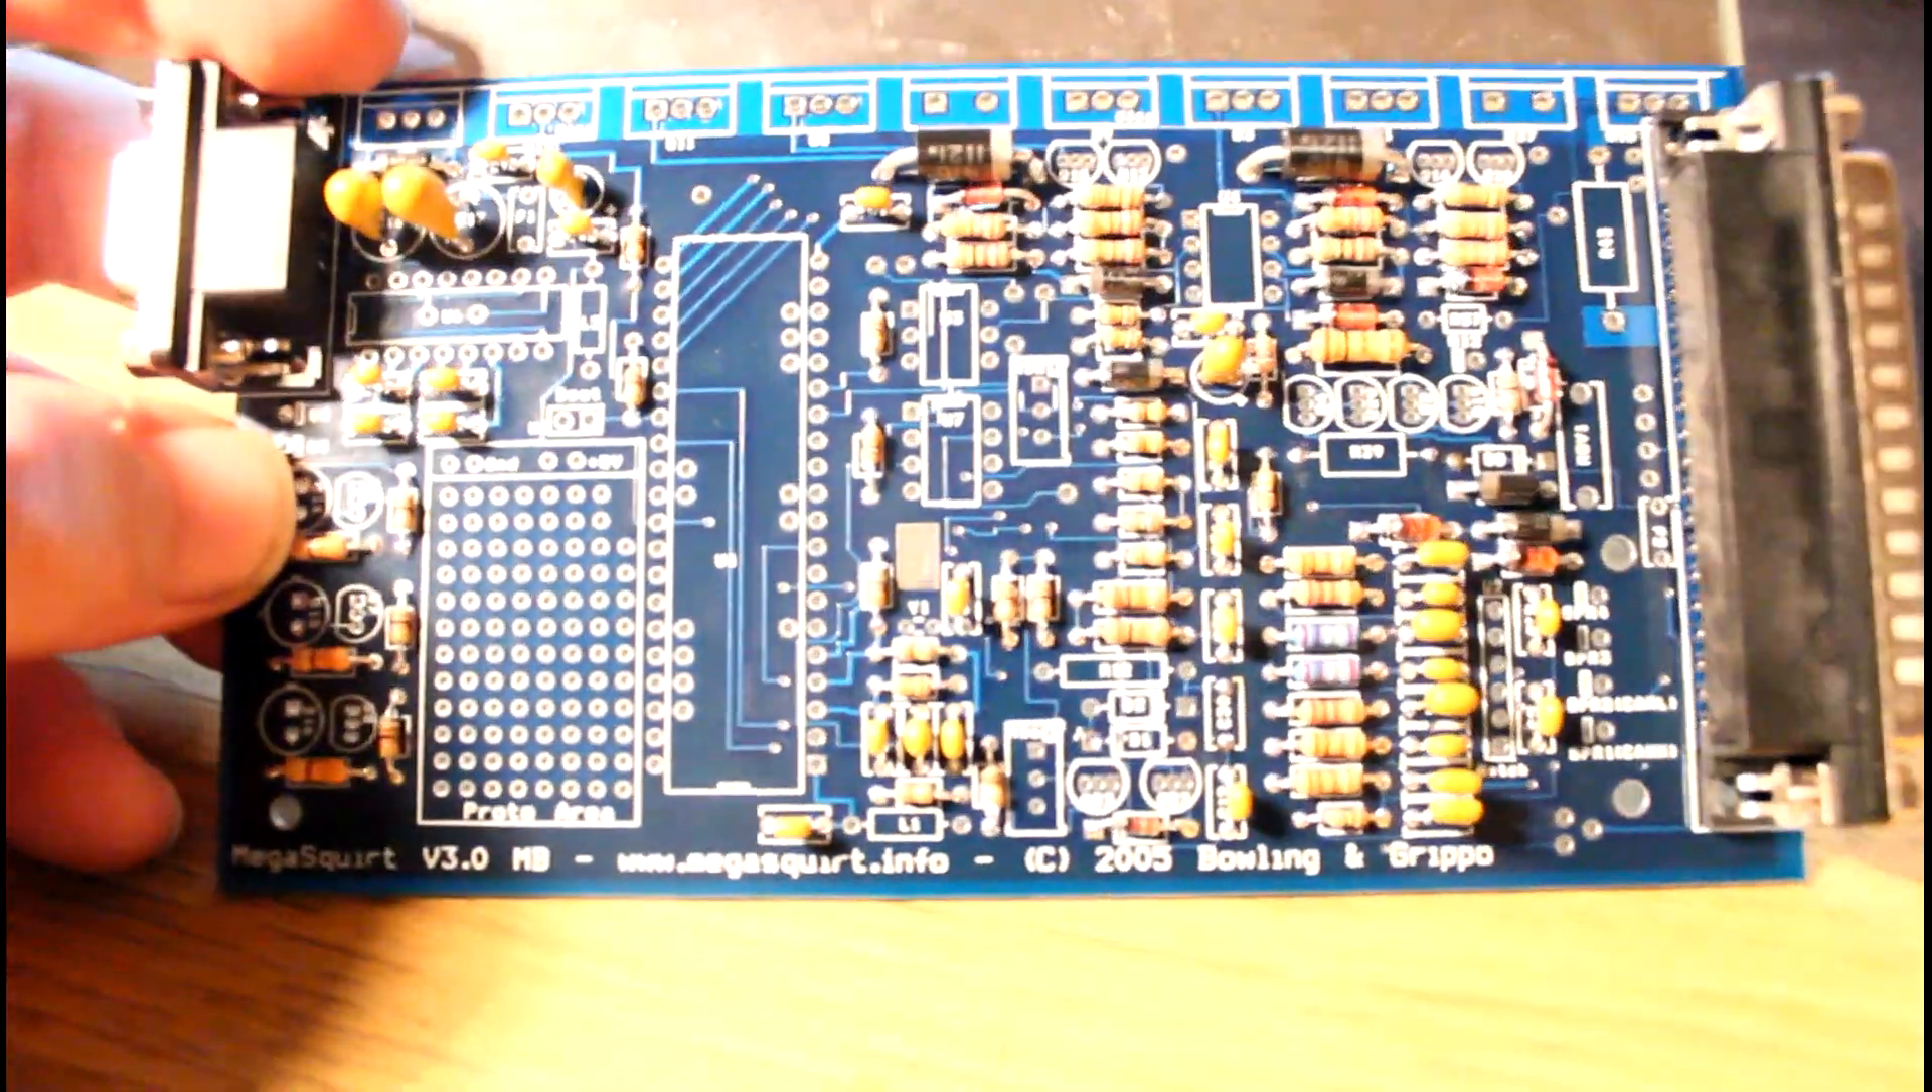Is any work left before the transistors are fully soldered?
Yes.